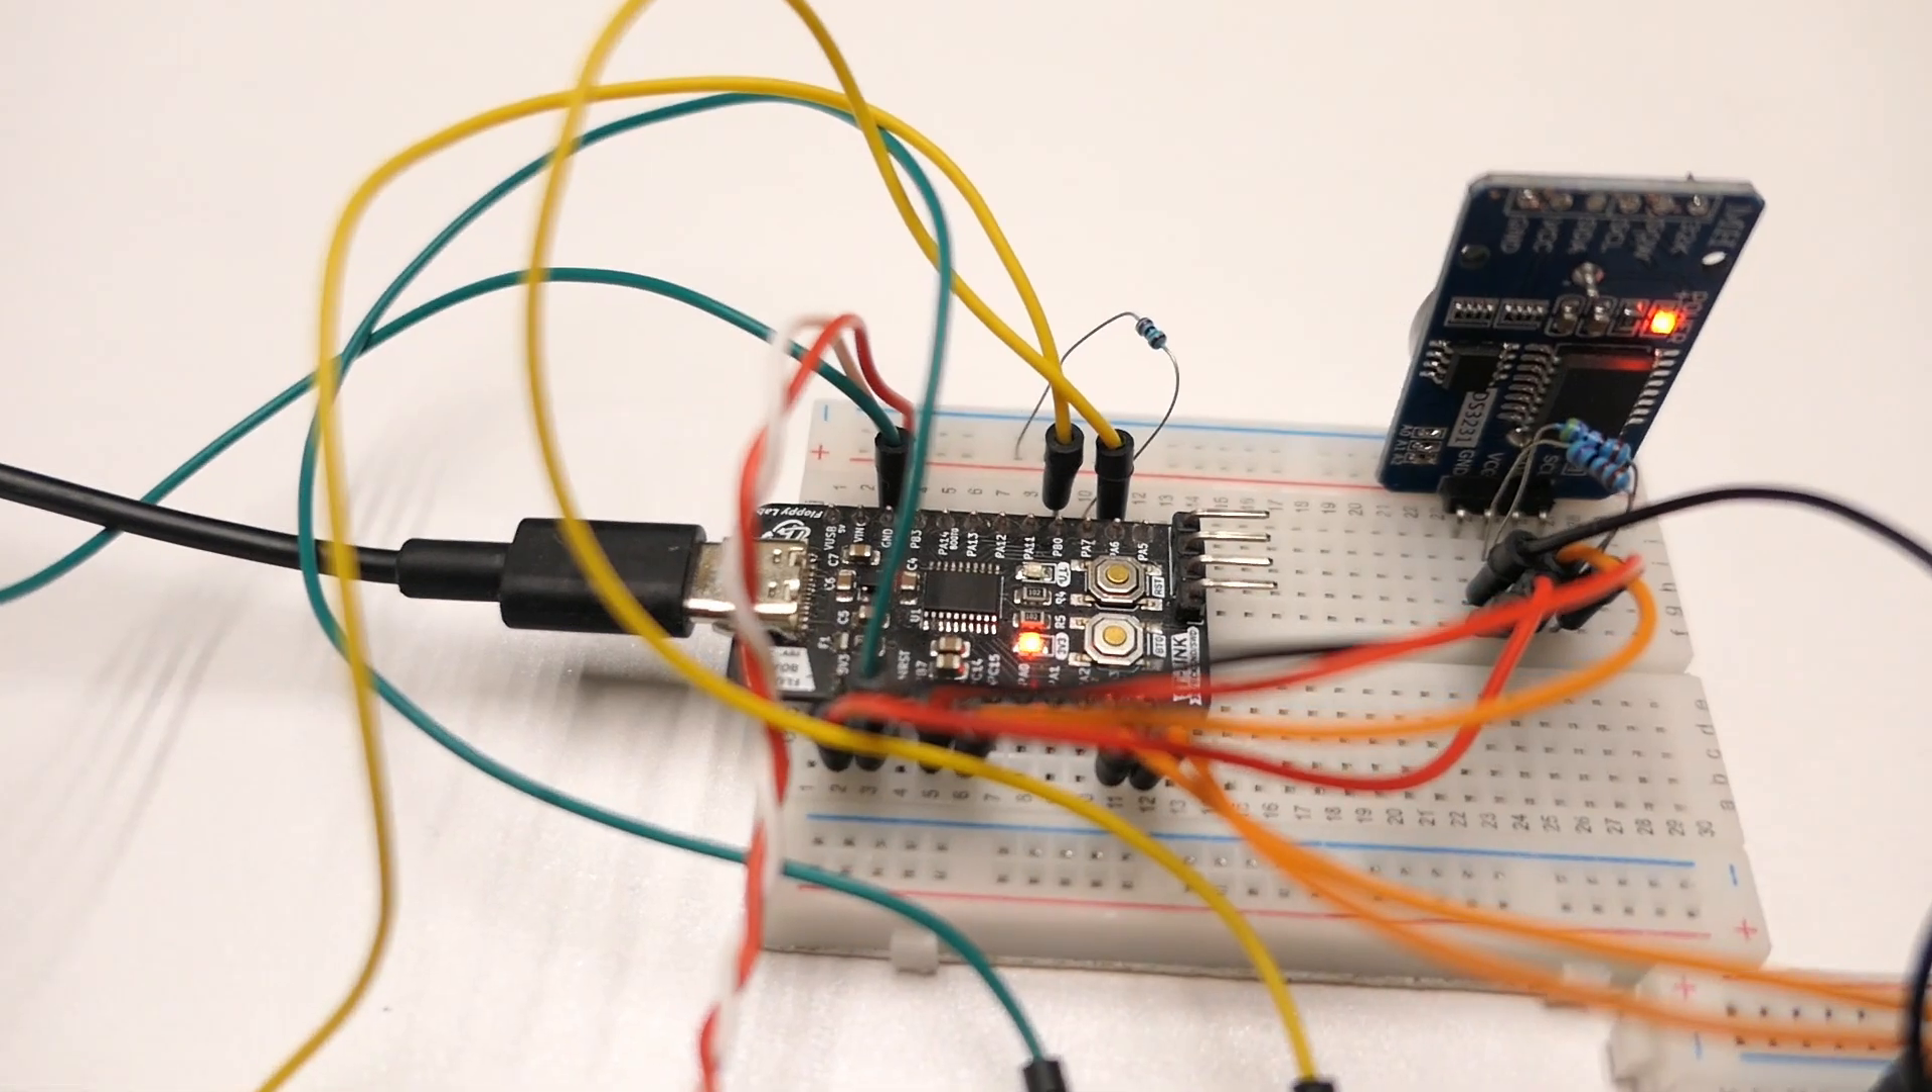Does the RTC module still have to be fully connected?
No.